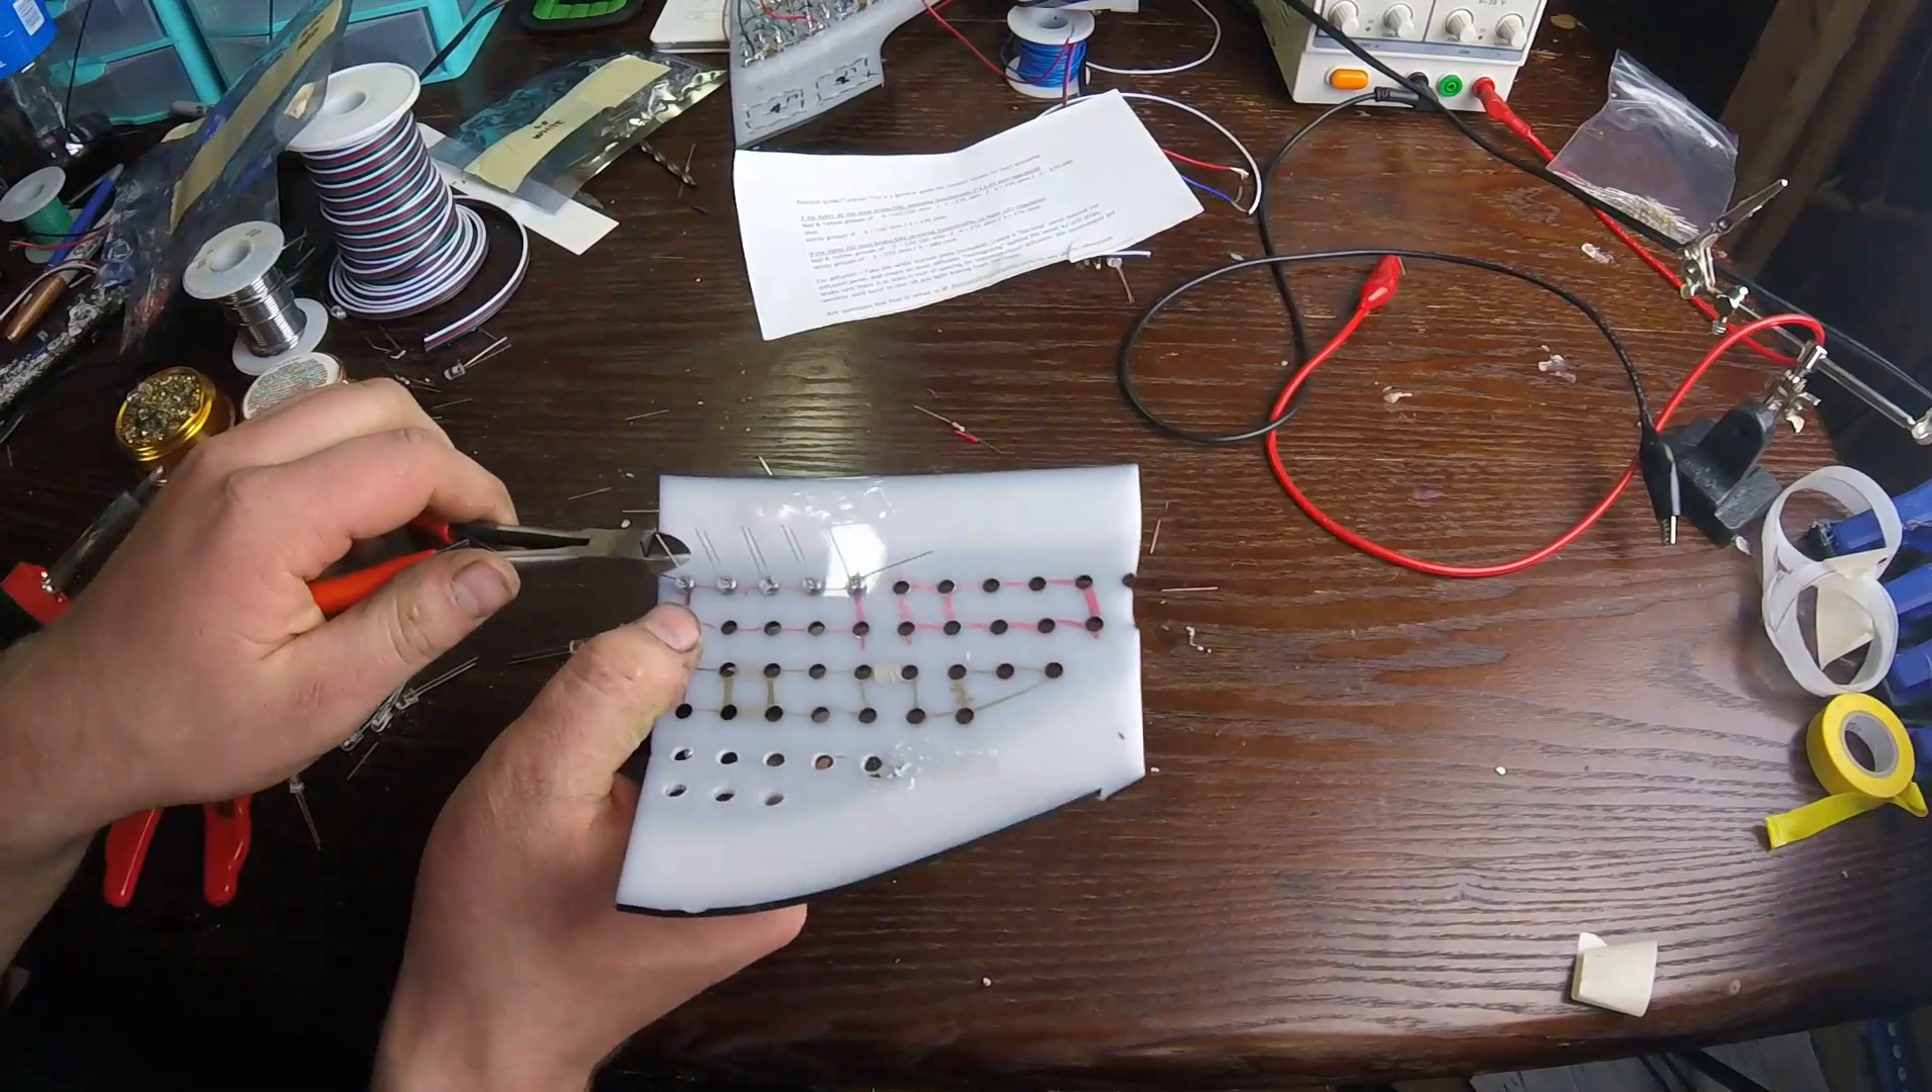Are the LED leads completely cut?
No.